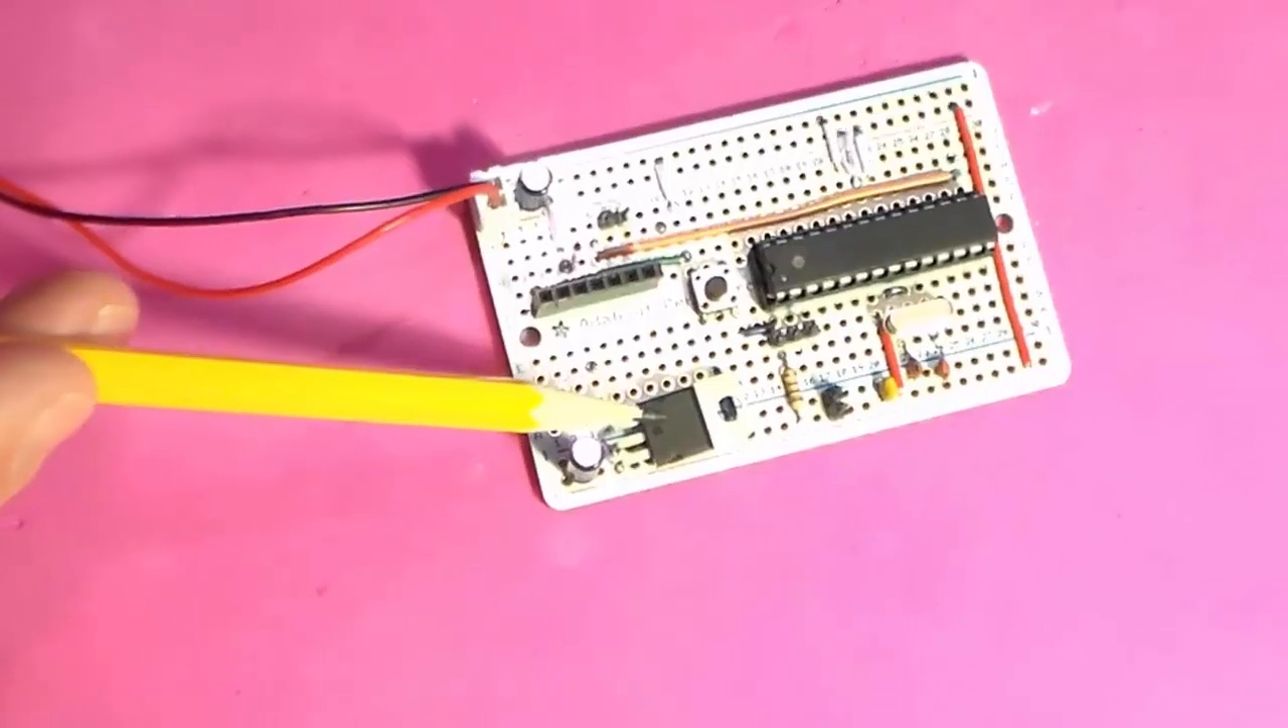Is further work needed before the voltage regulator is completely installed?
No.